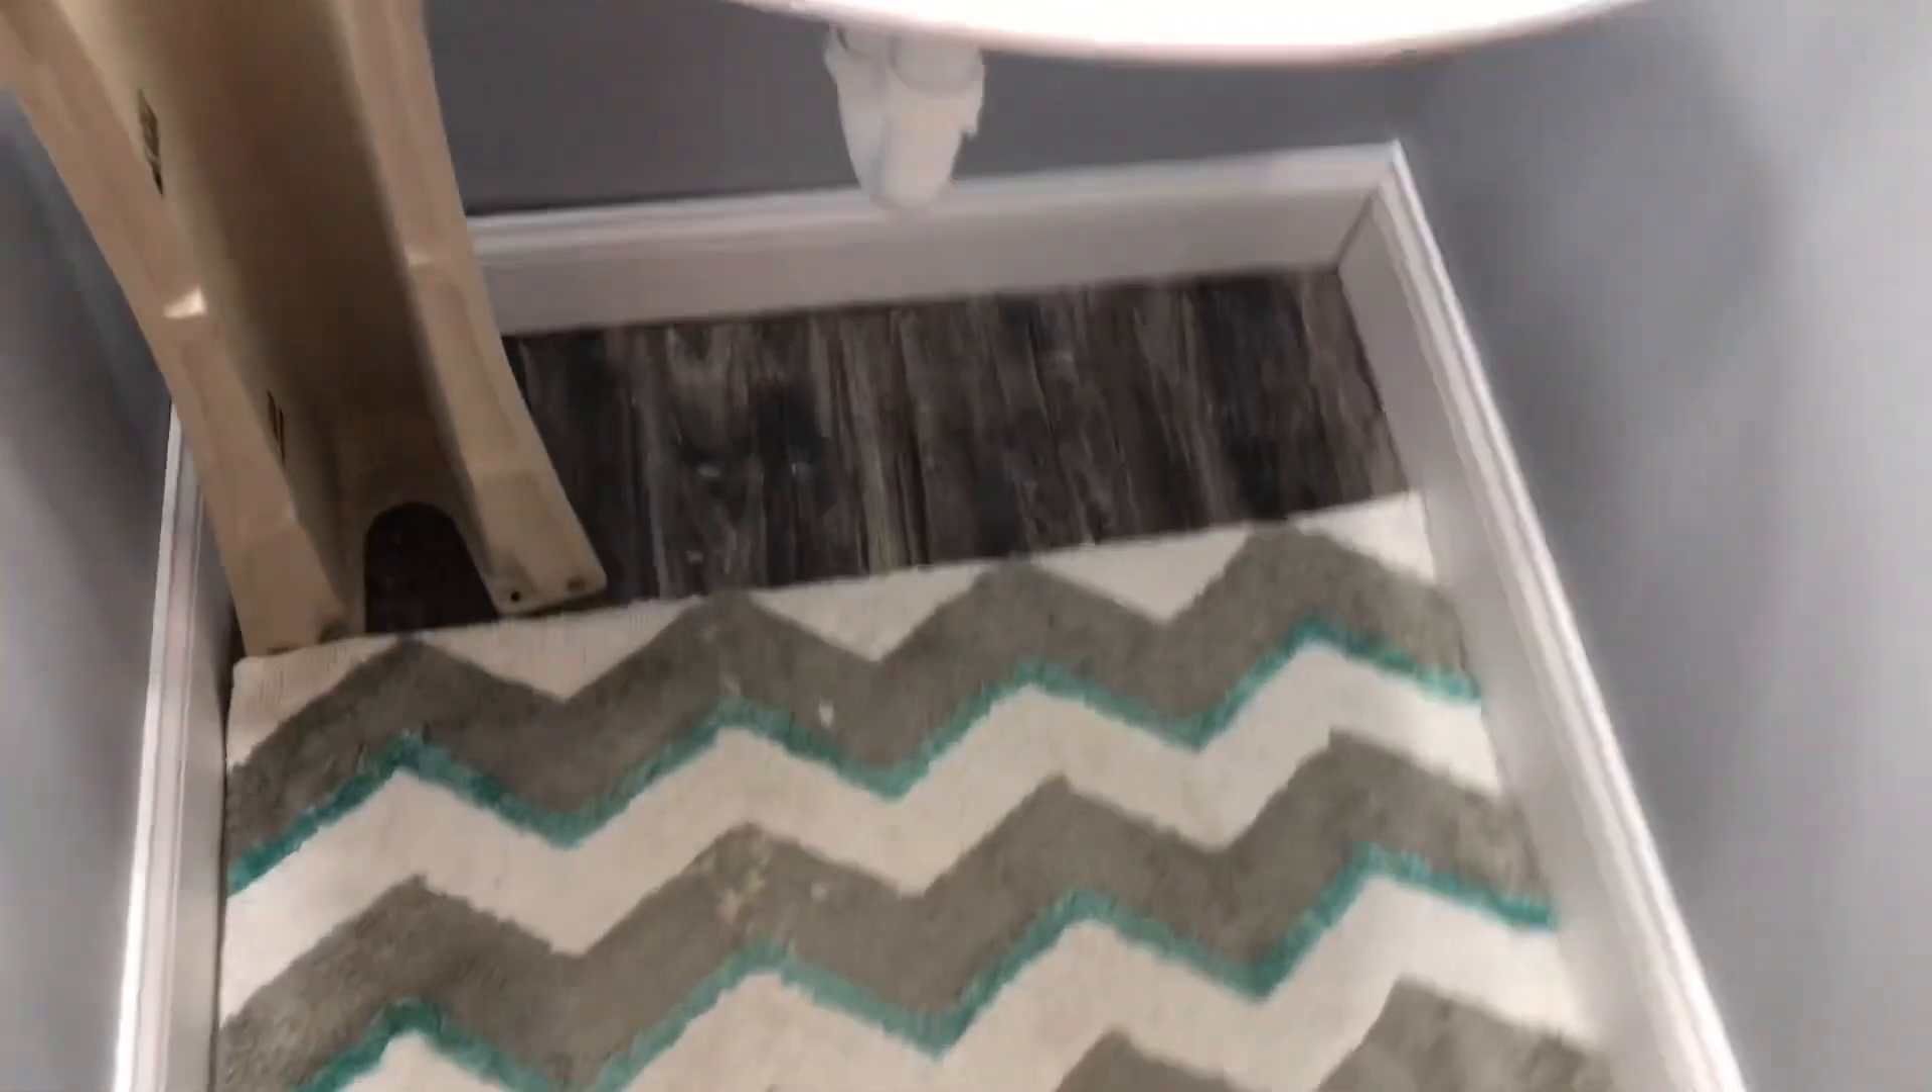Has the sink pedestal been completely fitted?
No.